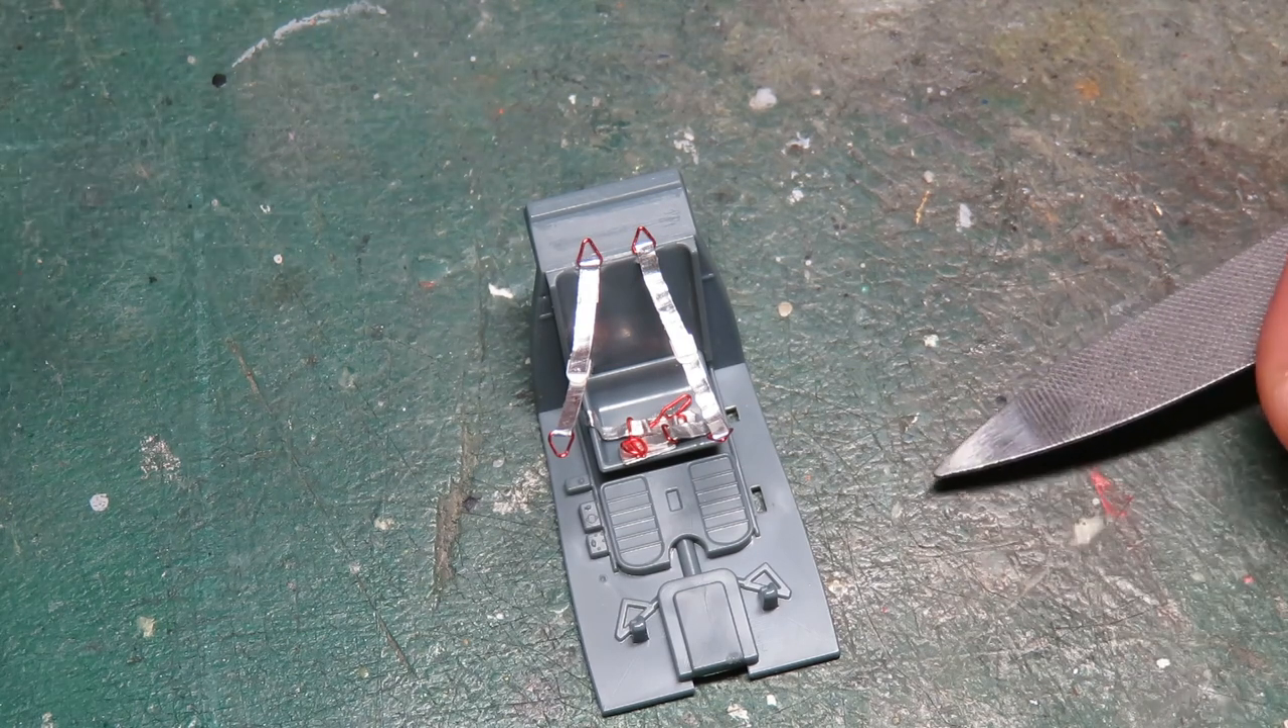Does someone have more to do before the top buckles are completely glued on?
No.